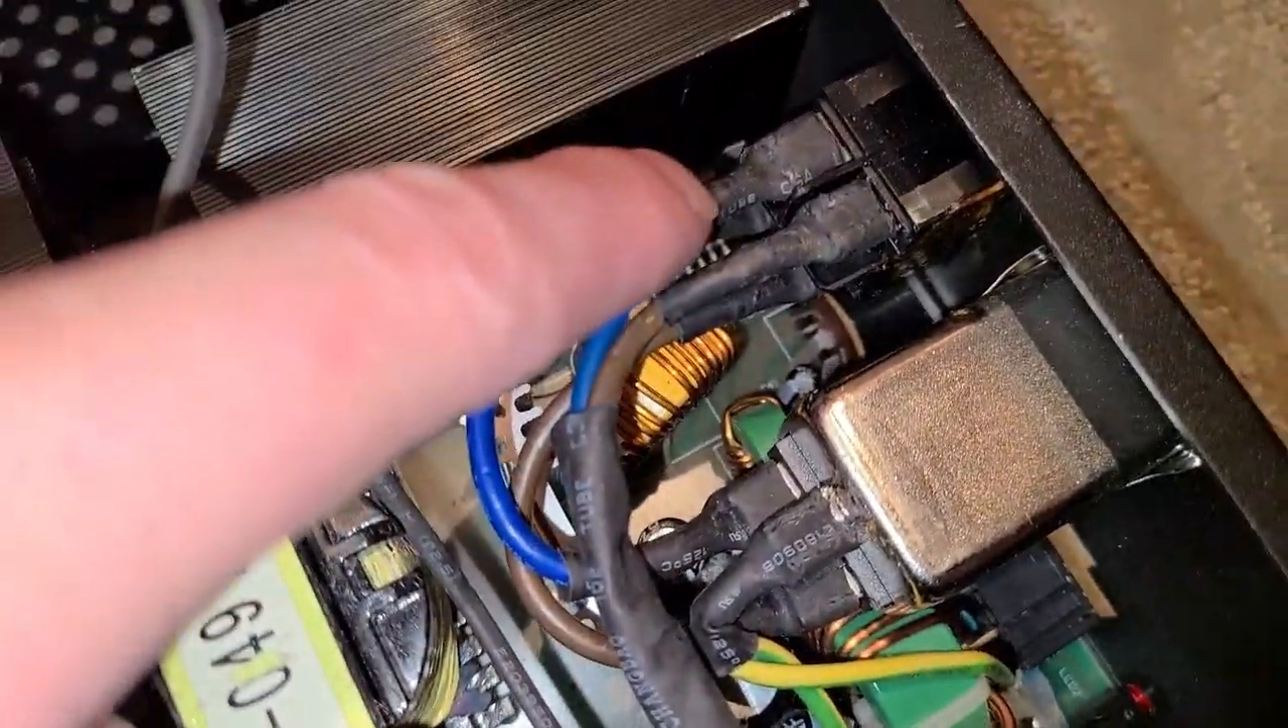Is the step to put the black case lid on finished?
No.